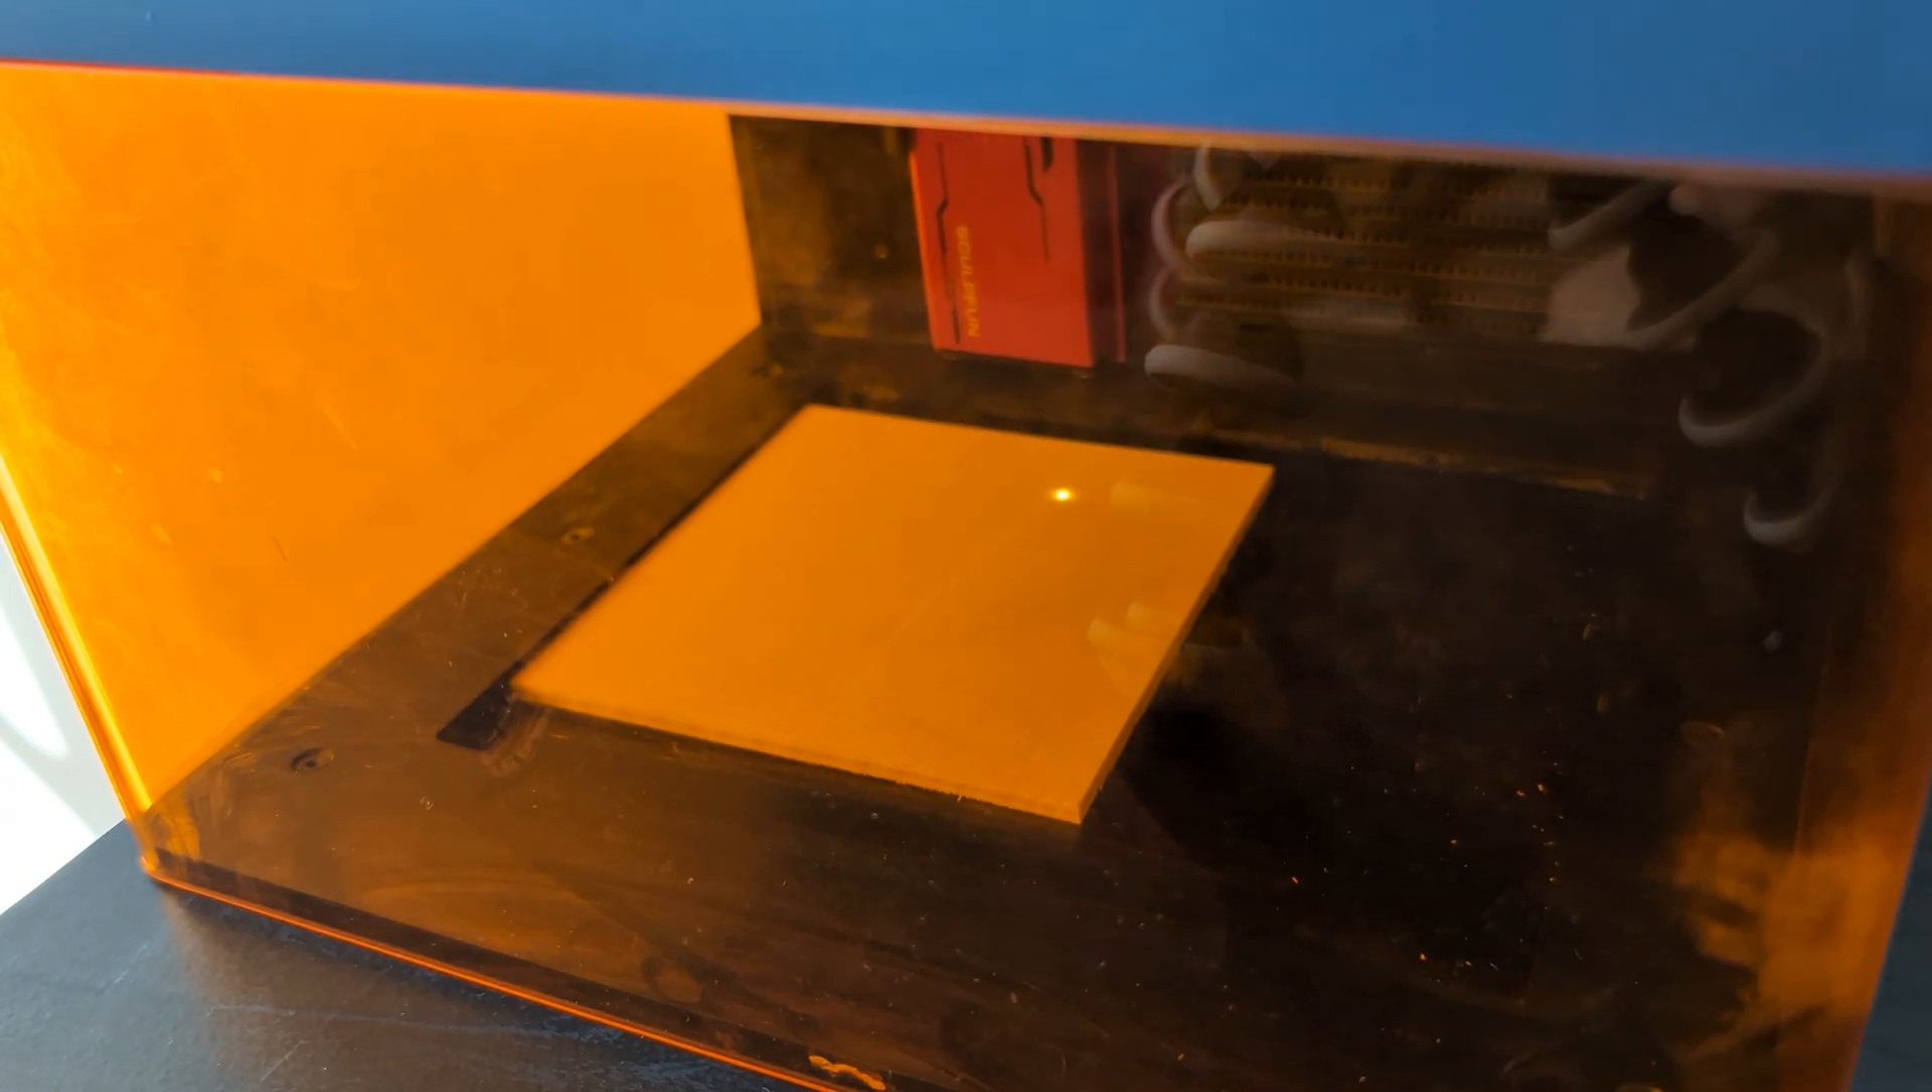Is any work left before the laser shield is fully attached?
No.